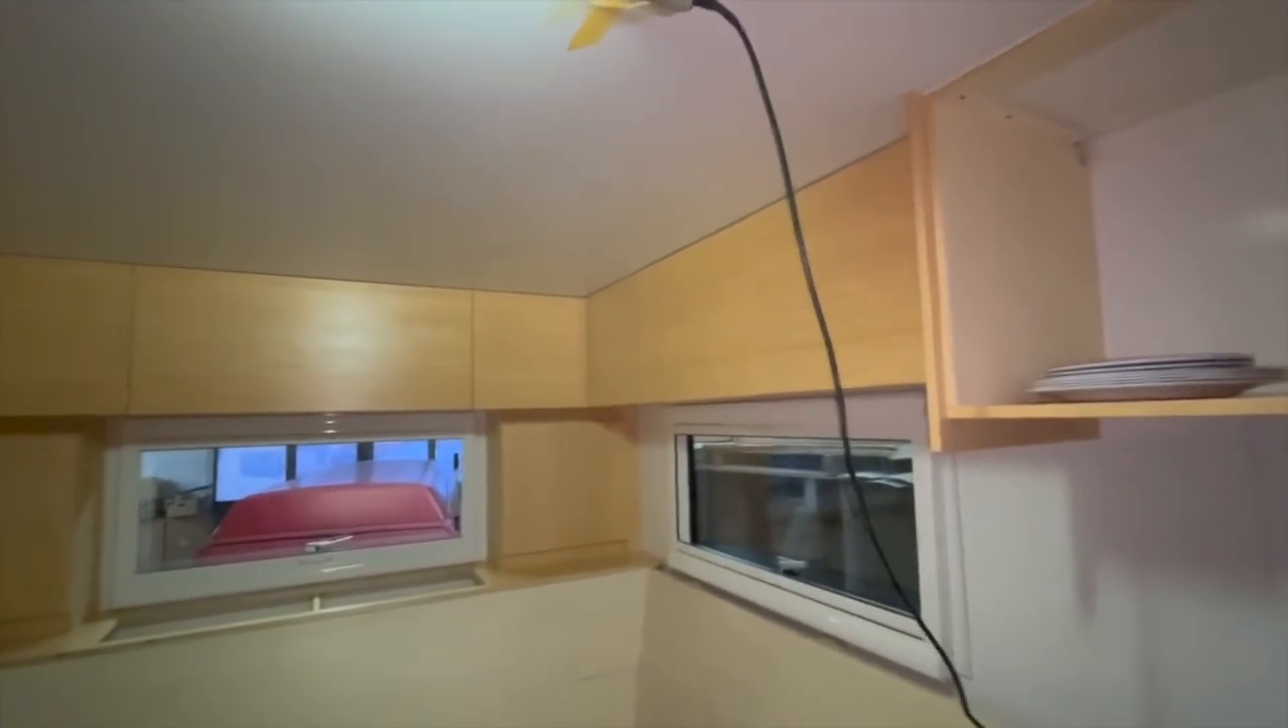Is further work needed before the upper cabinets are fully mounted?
No.